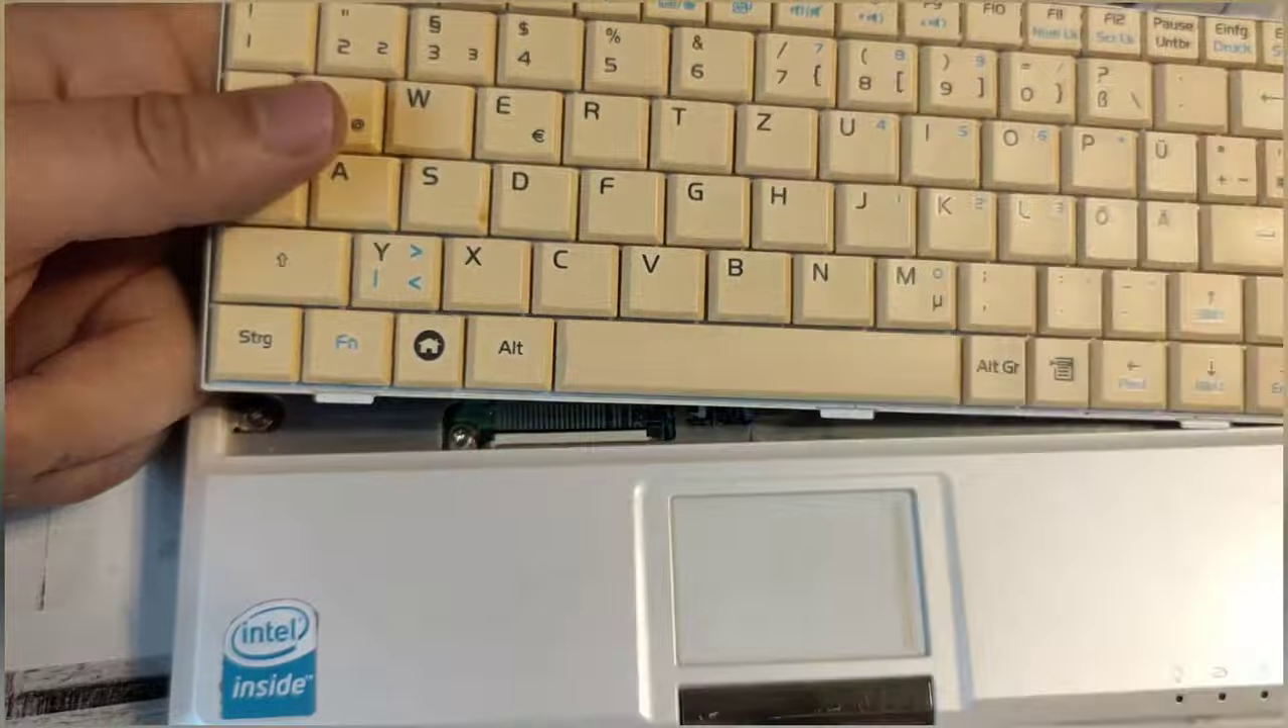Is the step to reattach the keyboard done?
No.